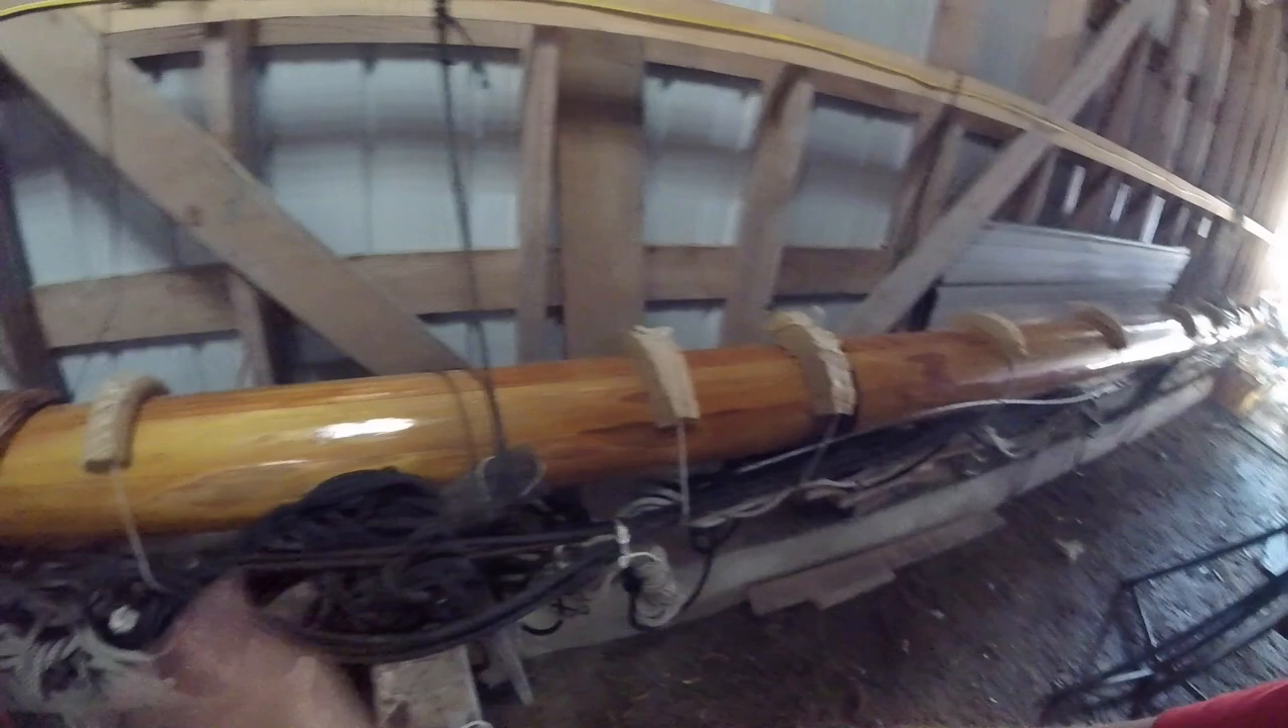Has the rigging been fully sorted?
No.